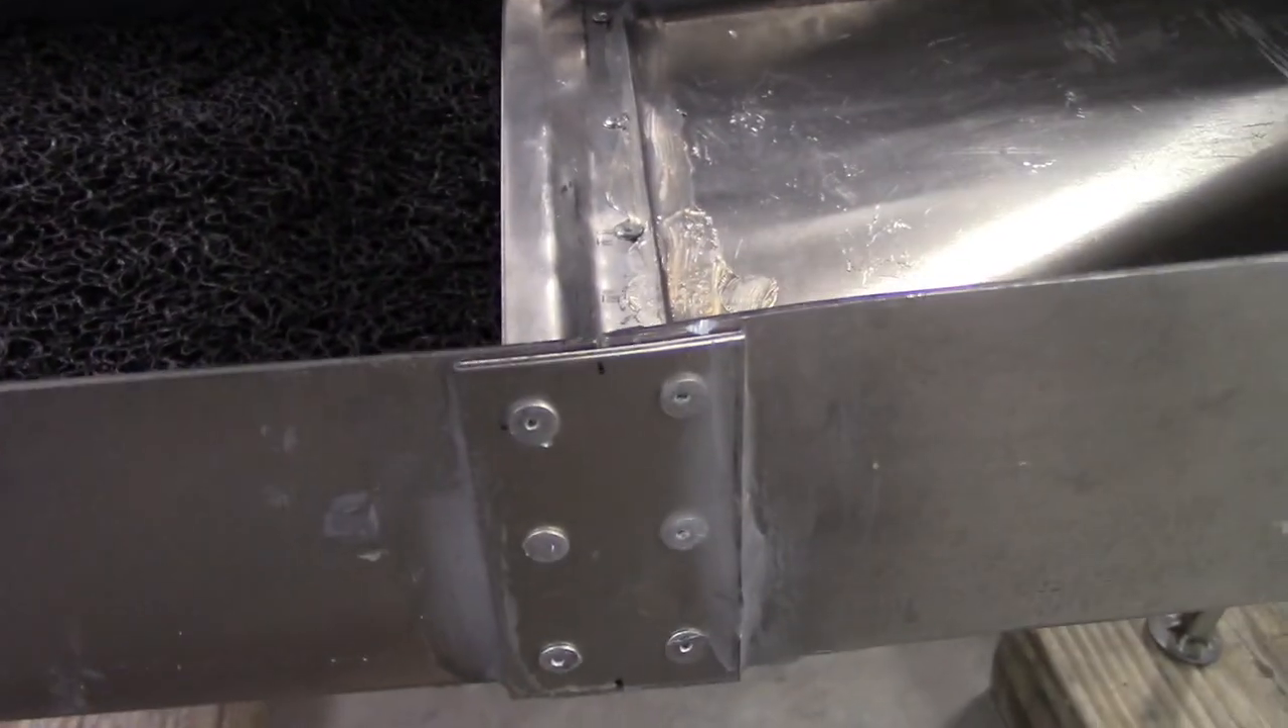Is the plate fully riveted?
Yes.